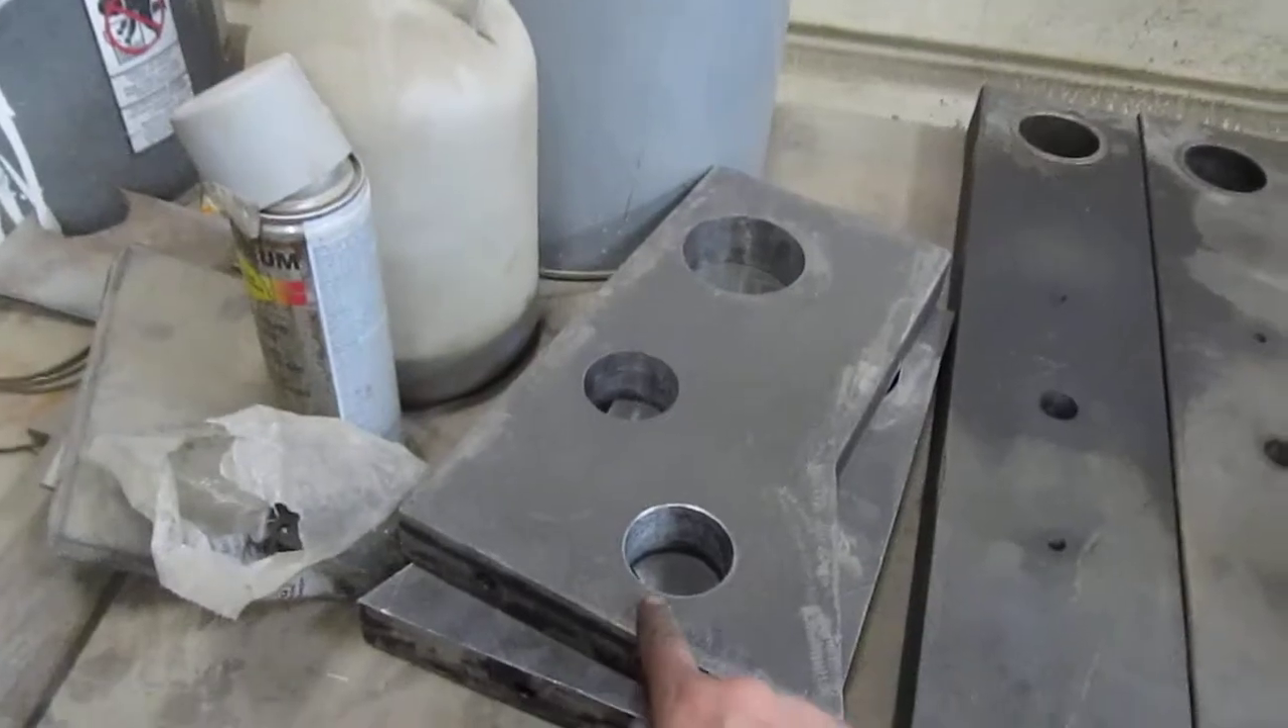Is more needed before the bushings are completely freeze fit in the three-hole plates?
Yes.